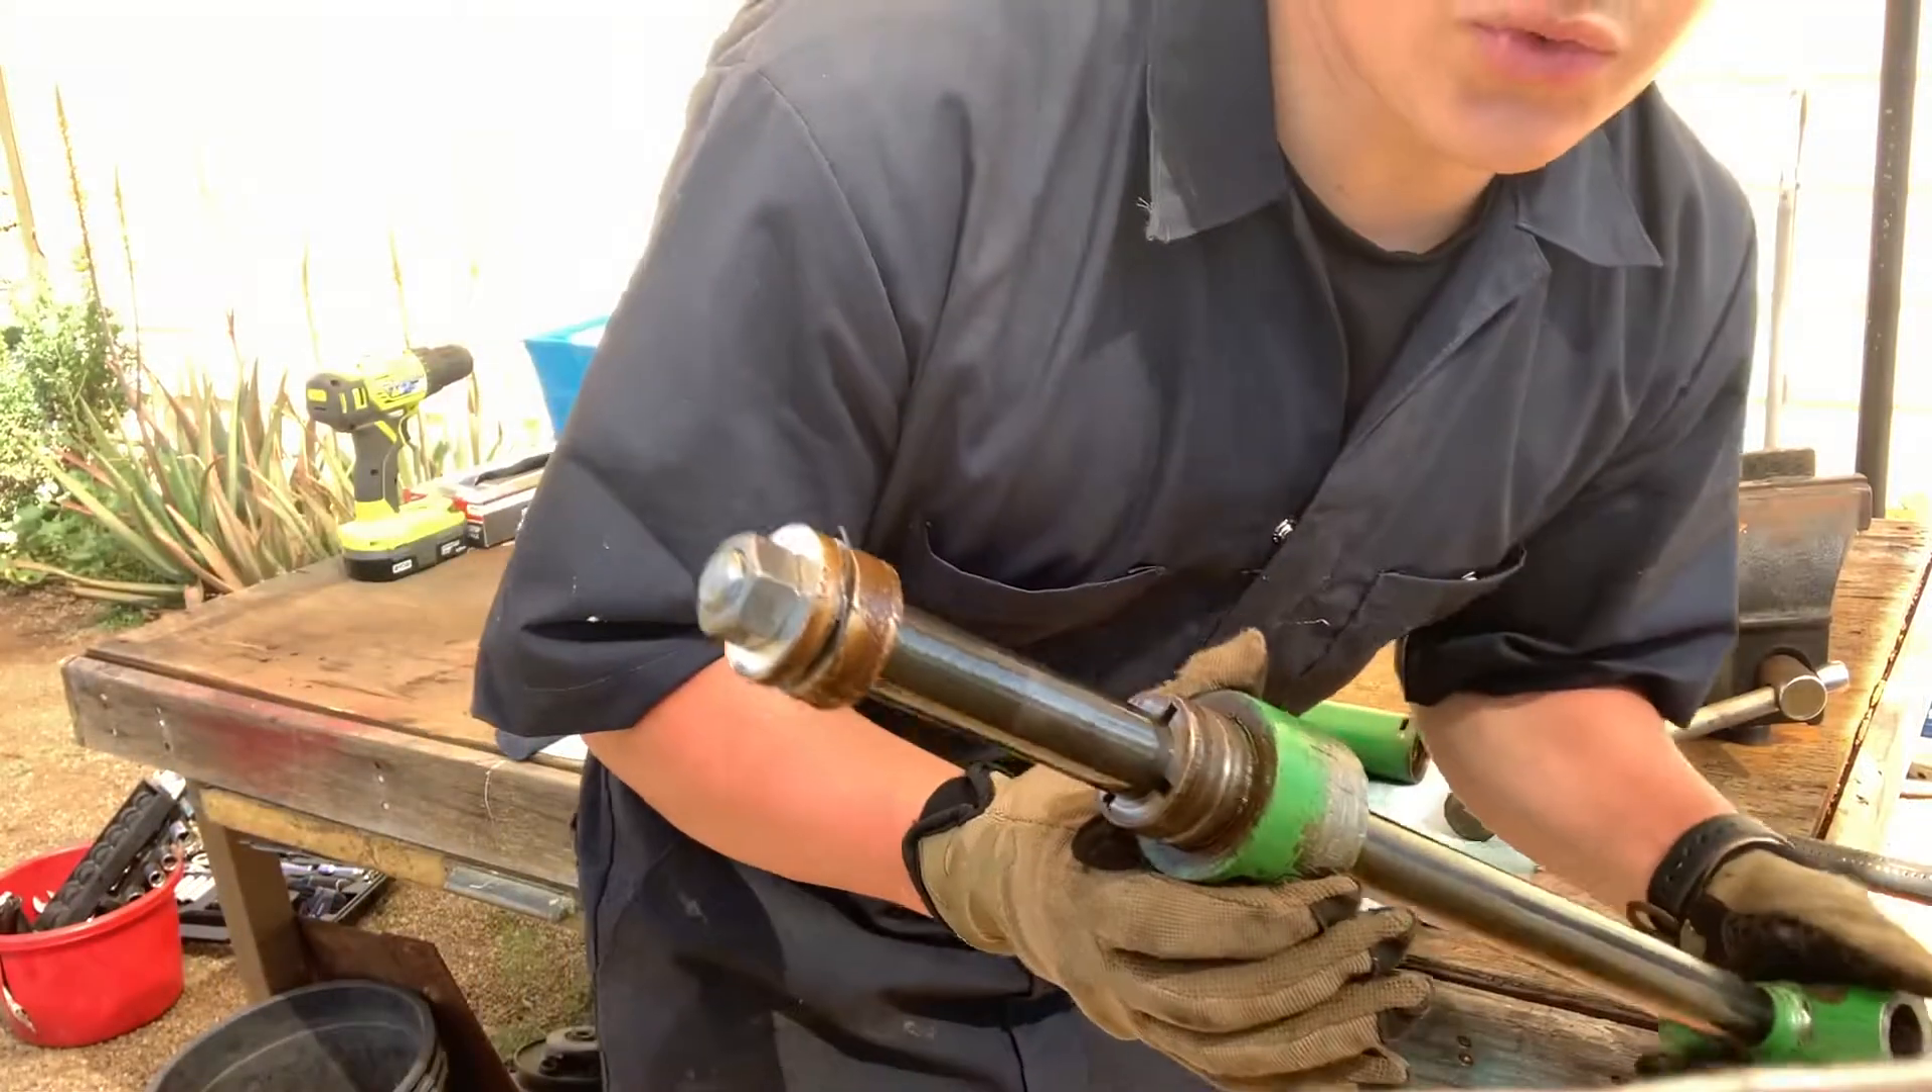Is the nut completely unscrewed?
No.